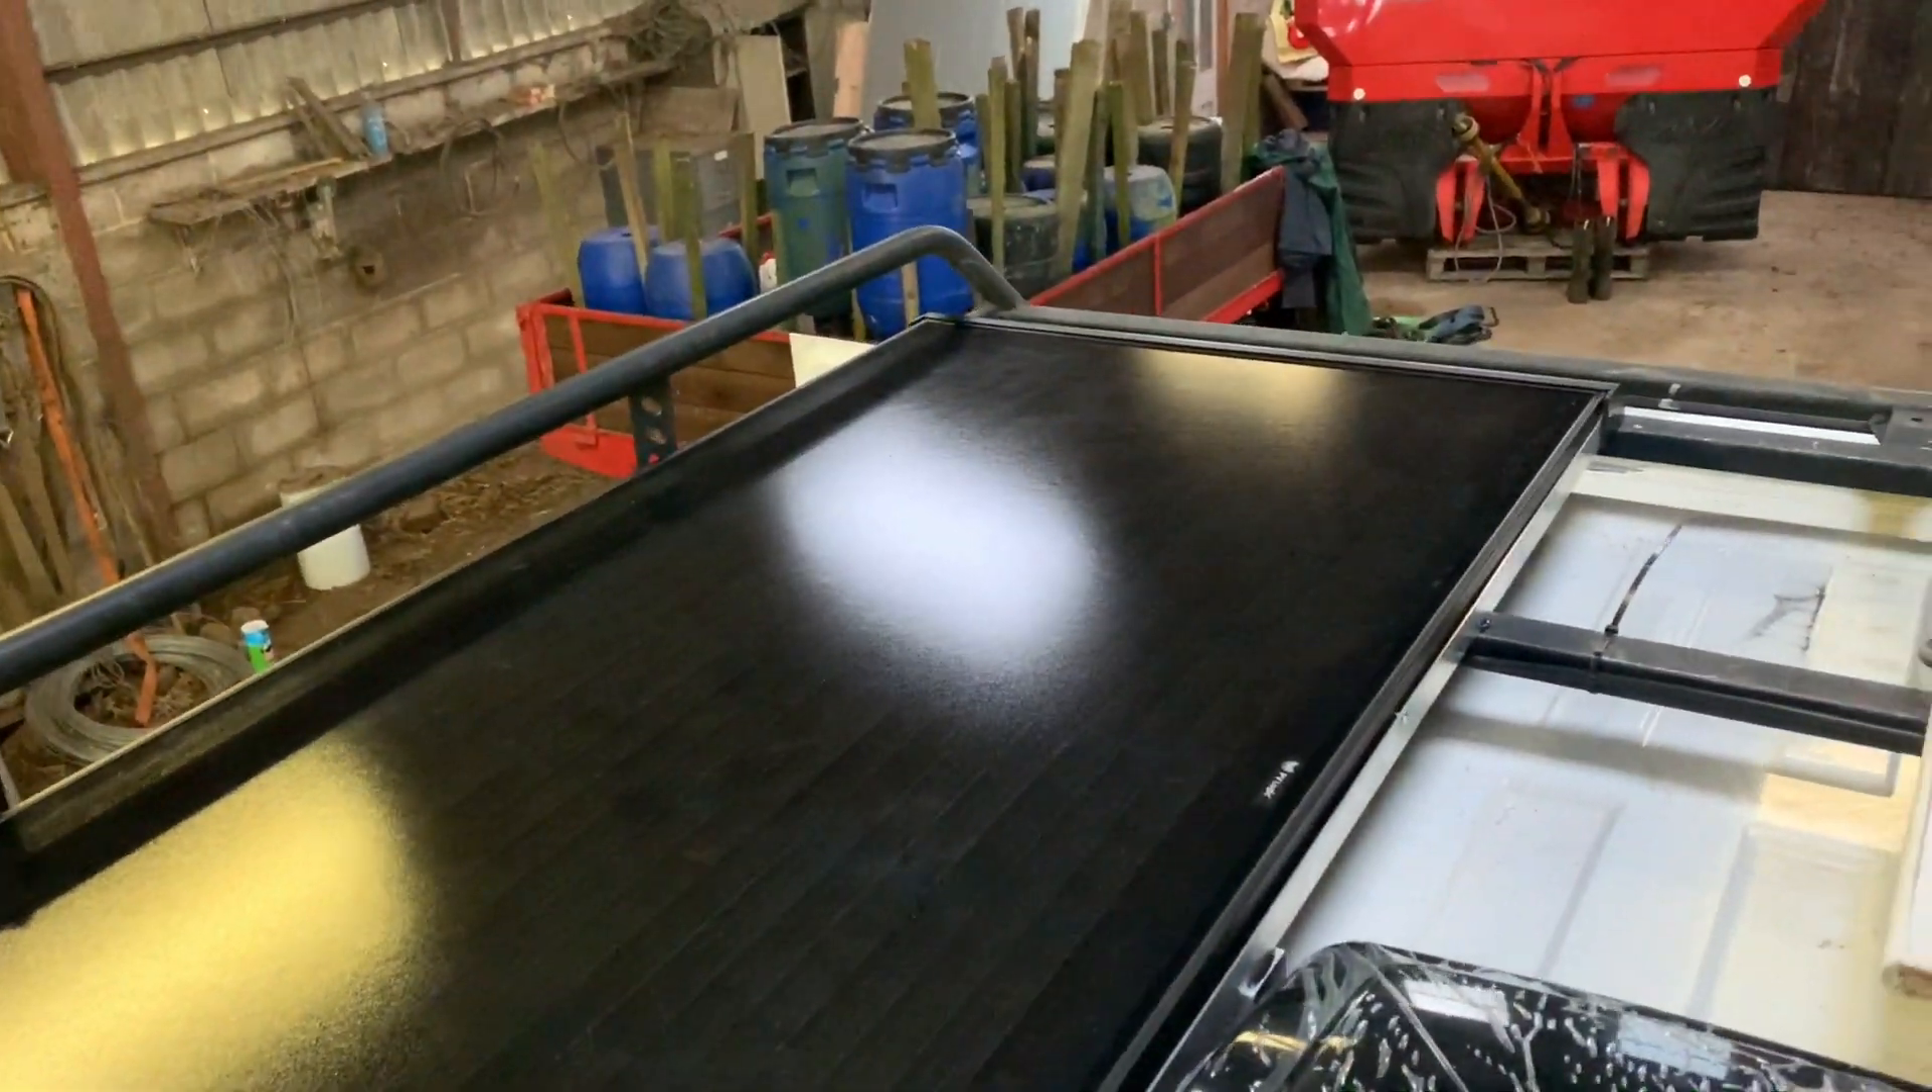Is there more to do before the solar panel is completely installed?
No.